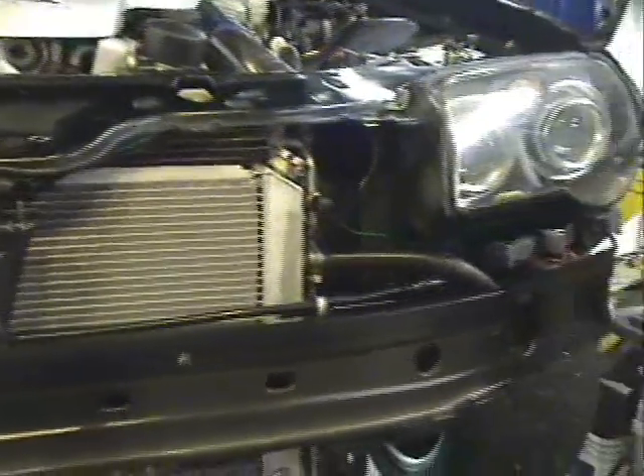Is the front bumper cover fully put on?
No.